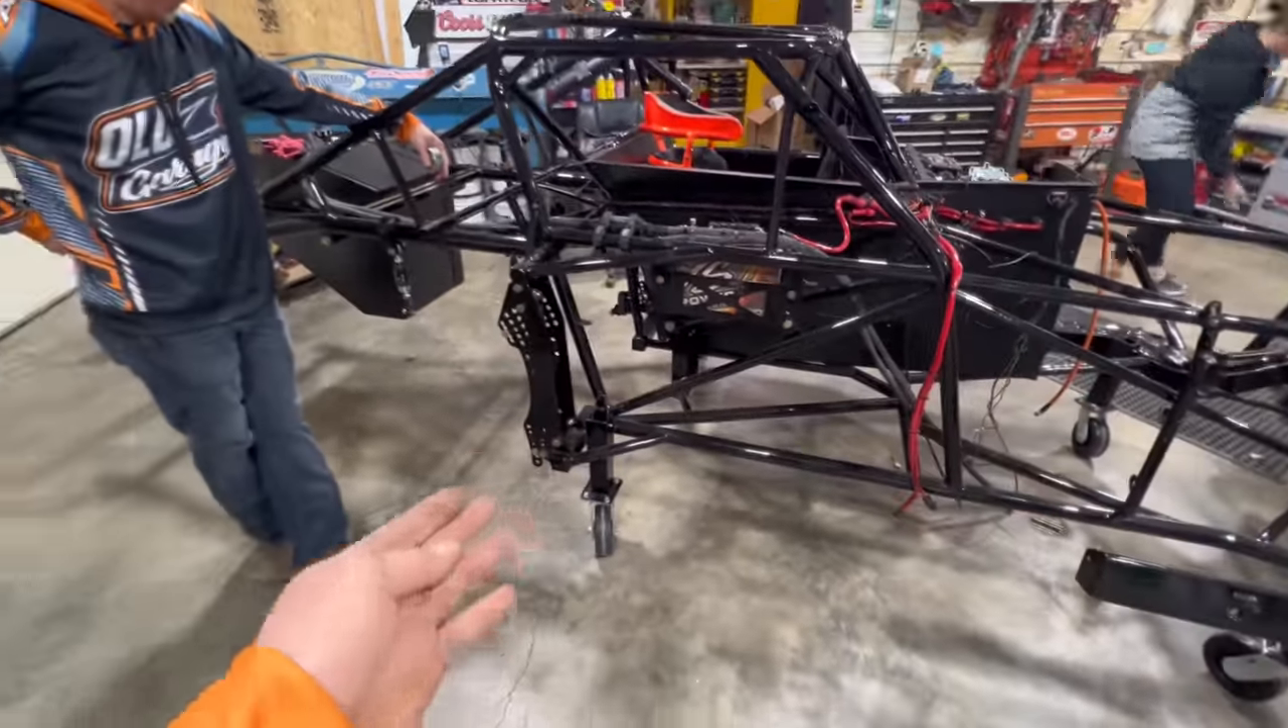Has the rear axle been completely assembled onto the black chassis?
No.